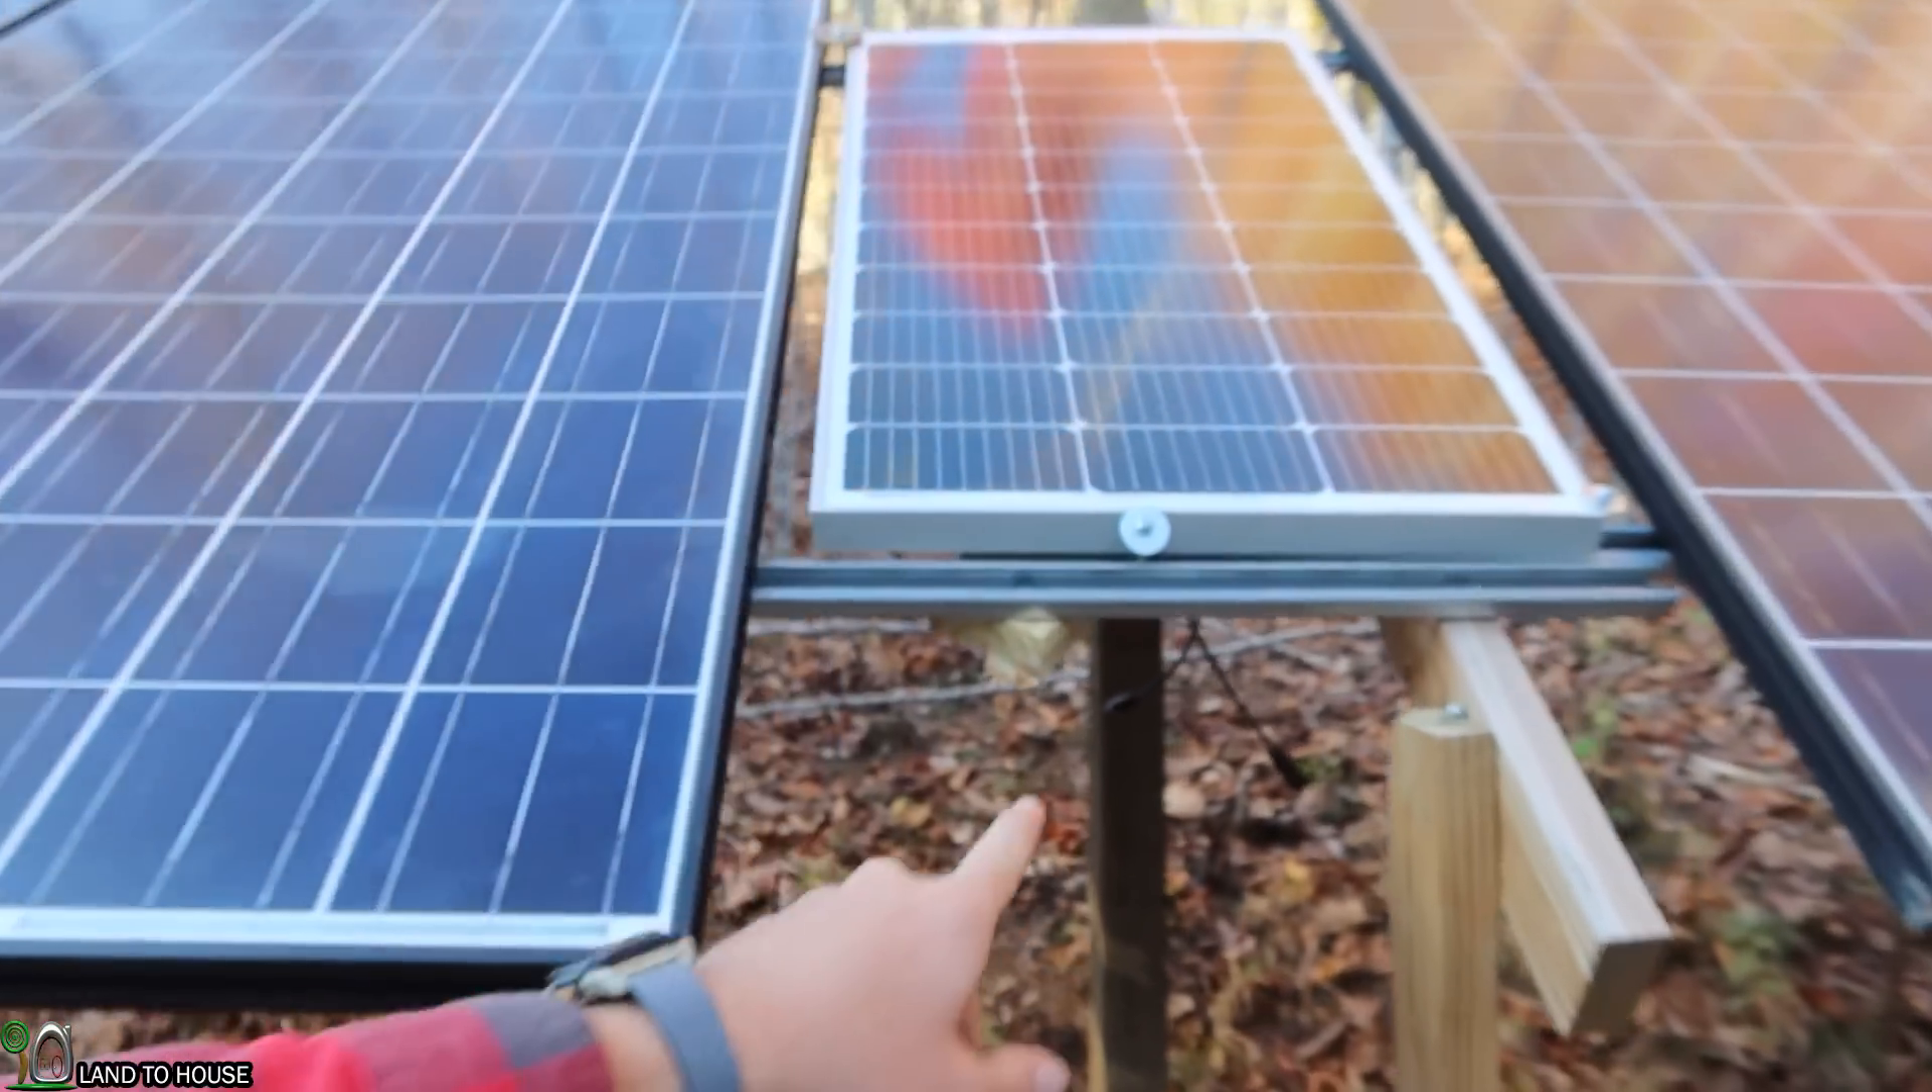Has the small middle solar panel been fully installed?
Yes.